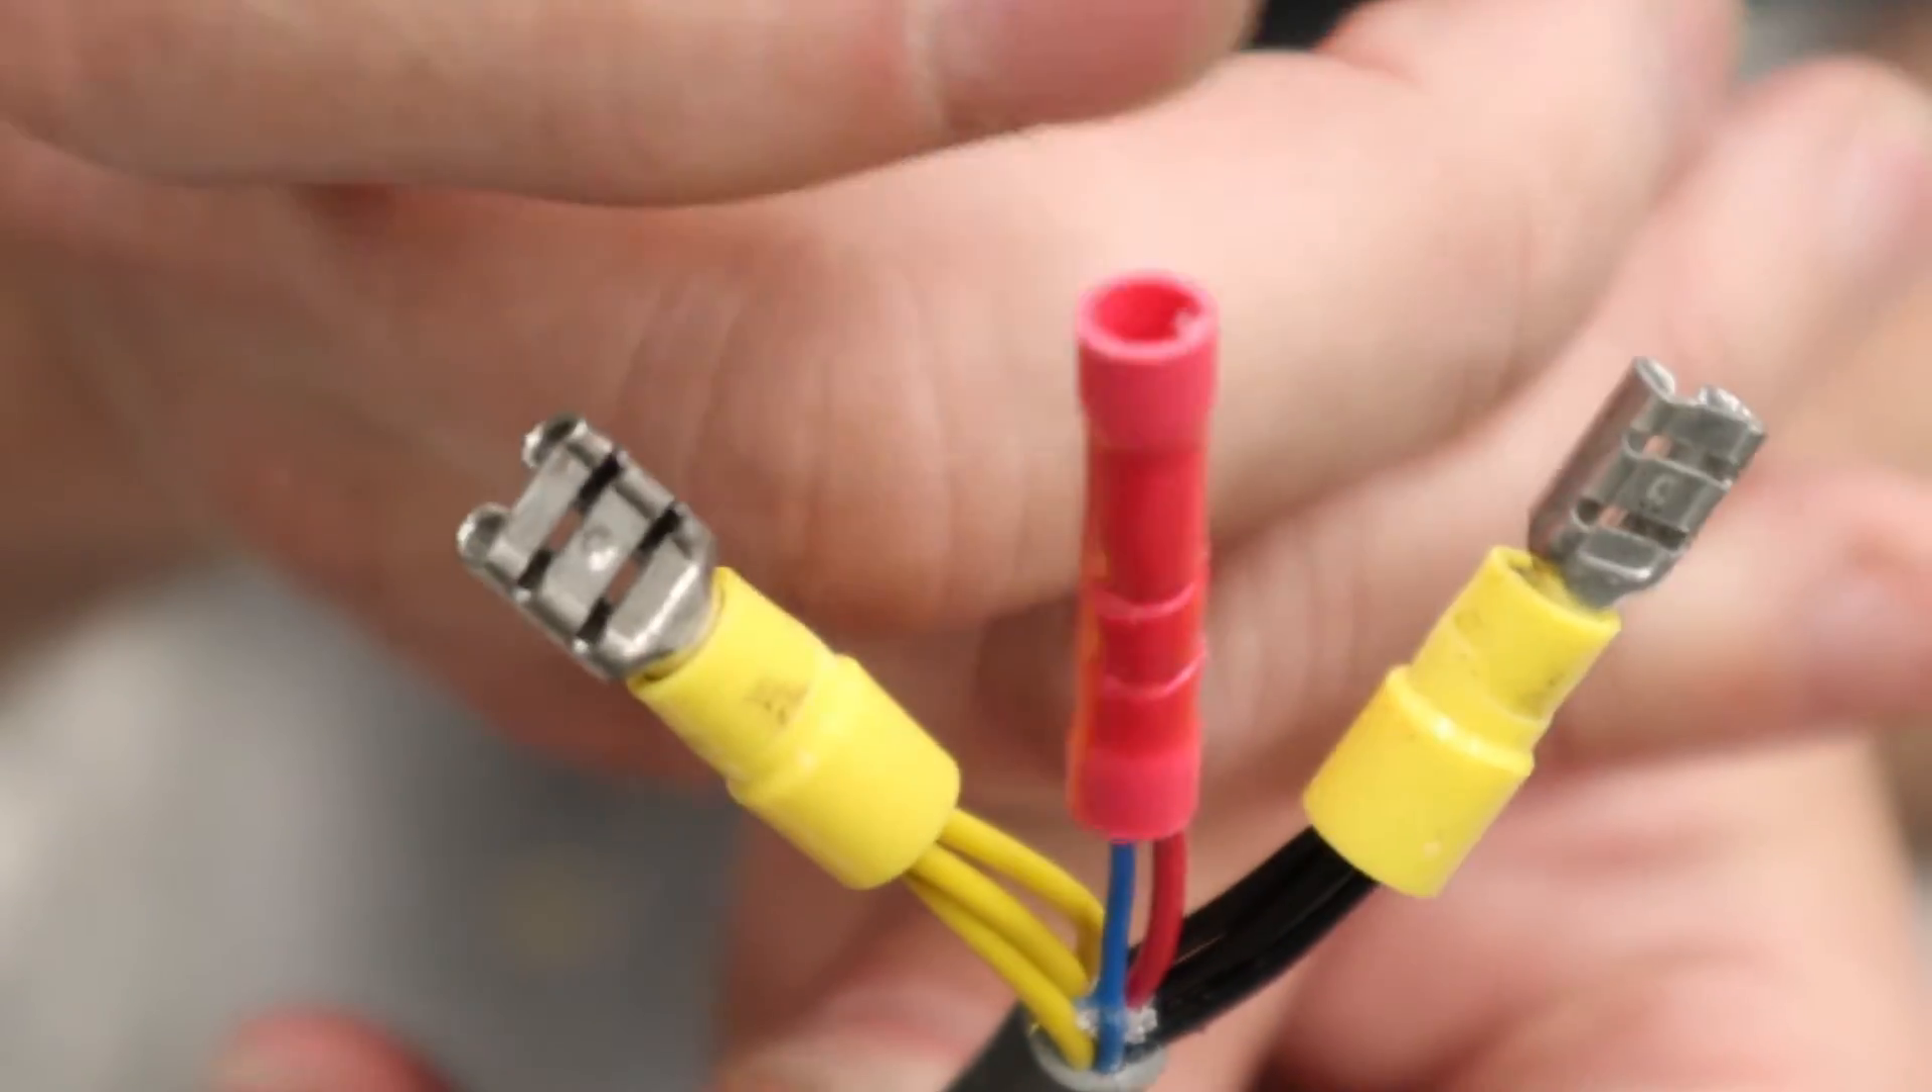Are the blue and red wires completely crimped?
Yes.